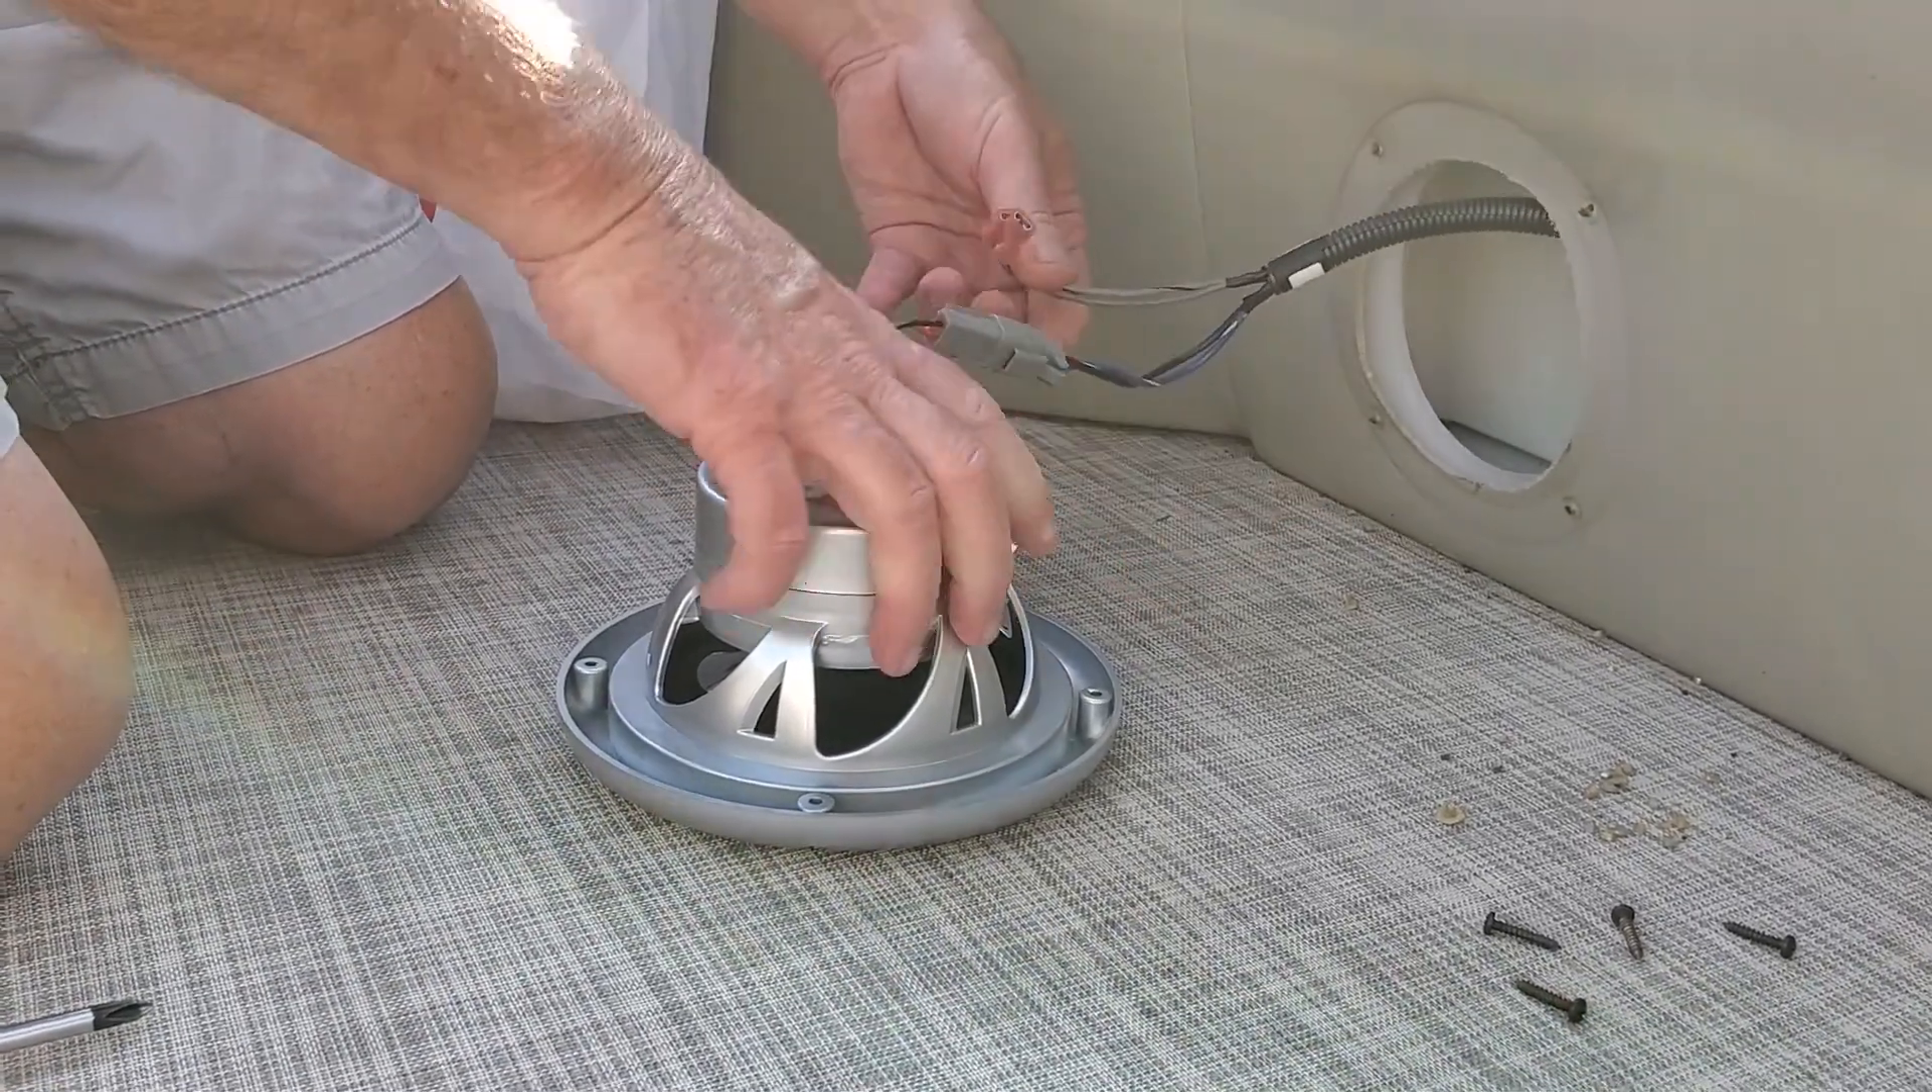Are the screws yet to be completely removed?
No.